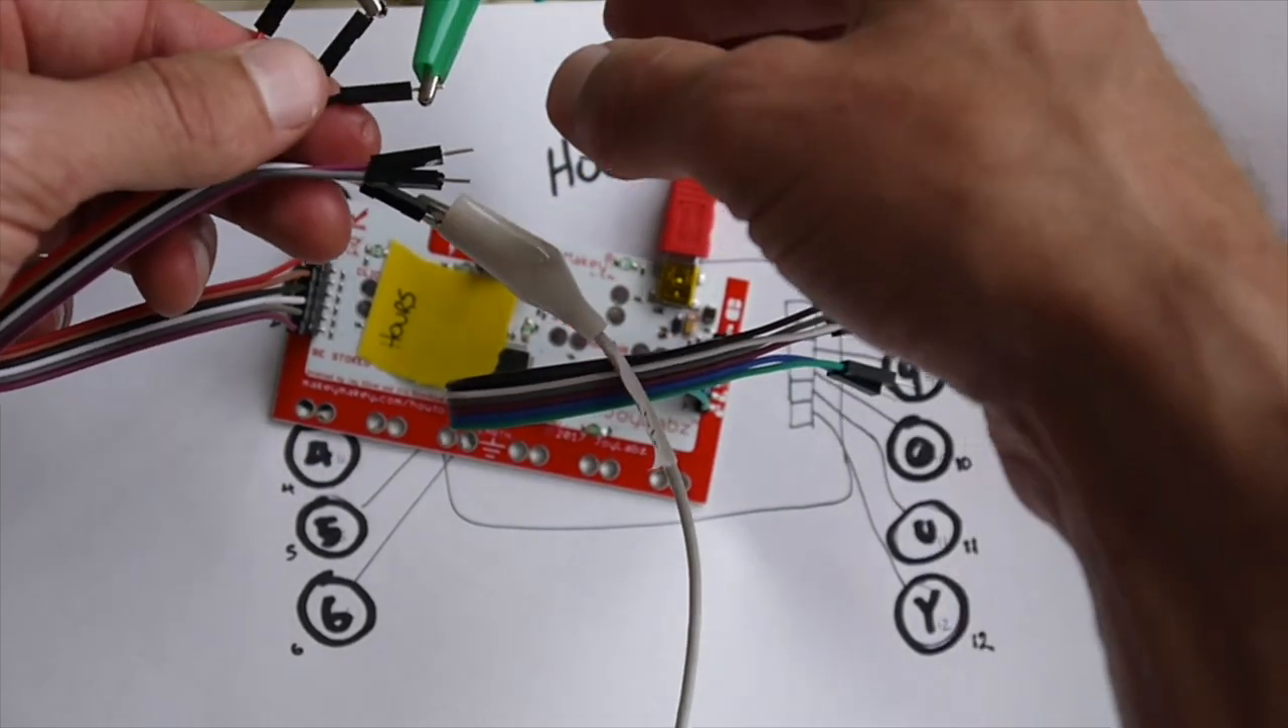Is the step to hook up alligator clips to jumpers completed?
No.